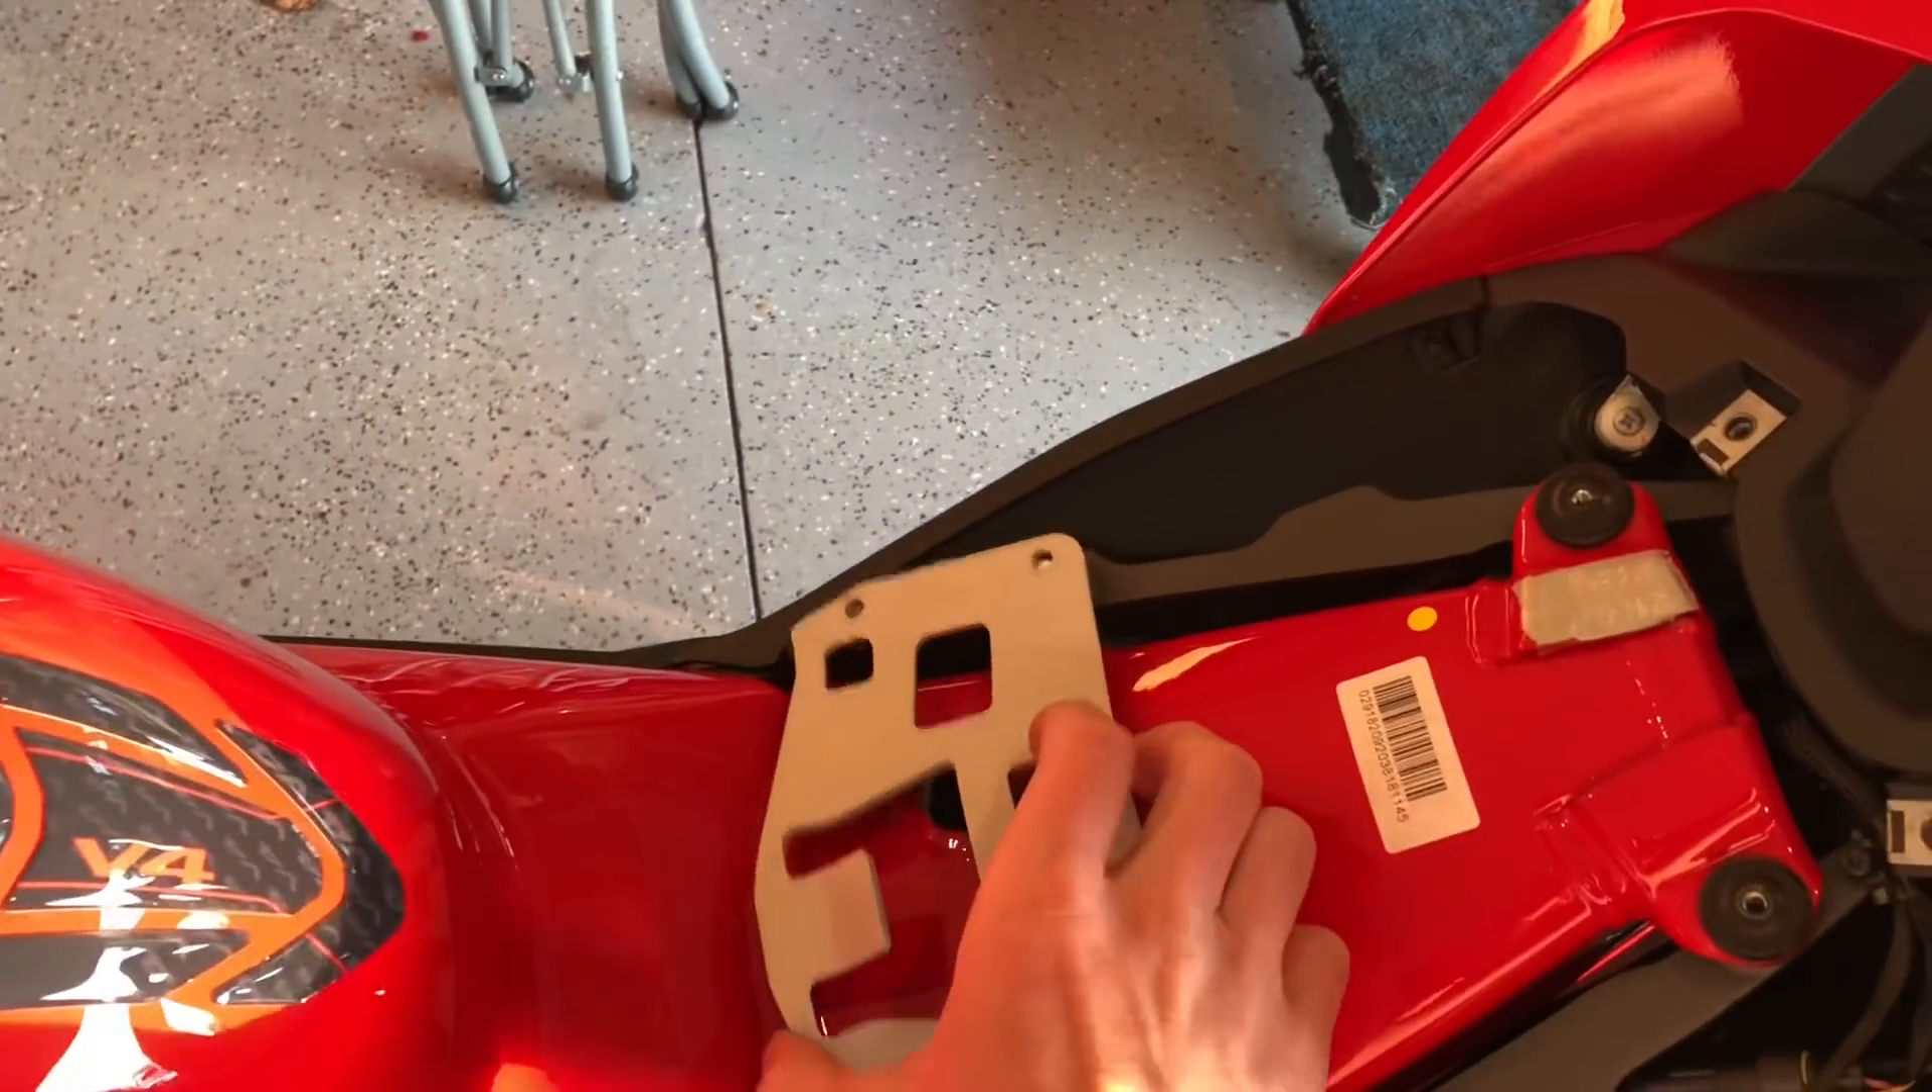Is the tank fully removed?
No.